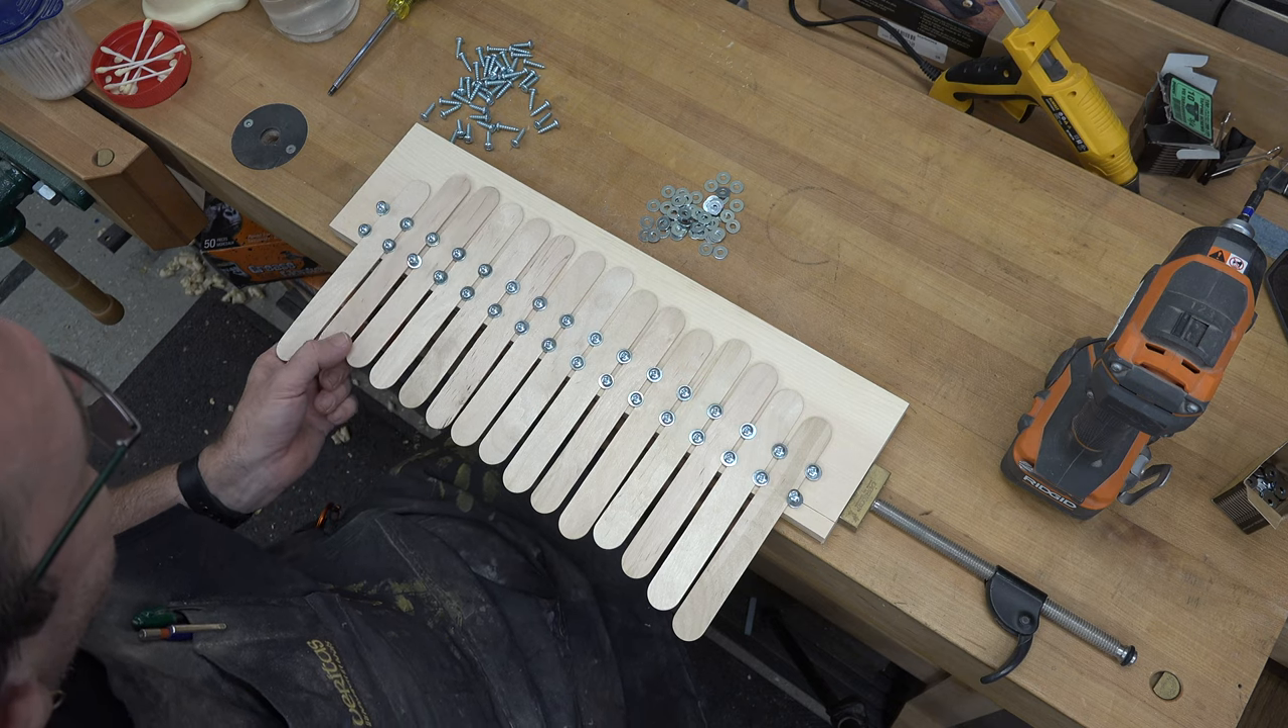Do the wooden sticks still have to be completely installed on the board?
No.